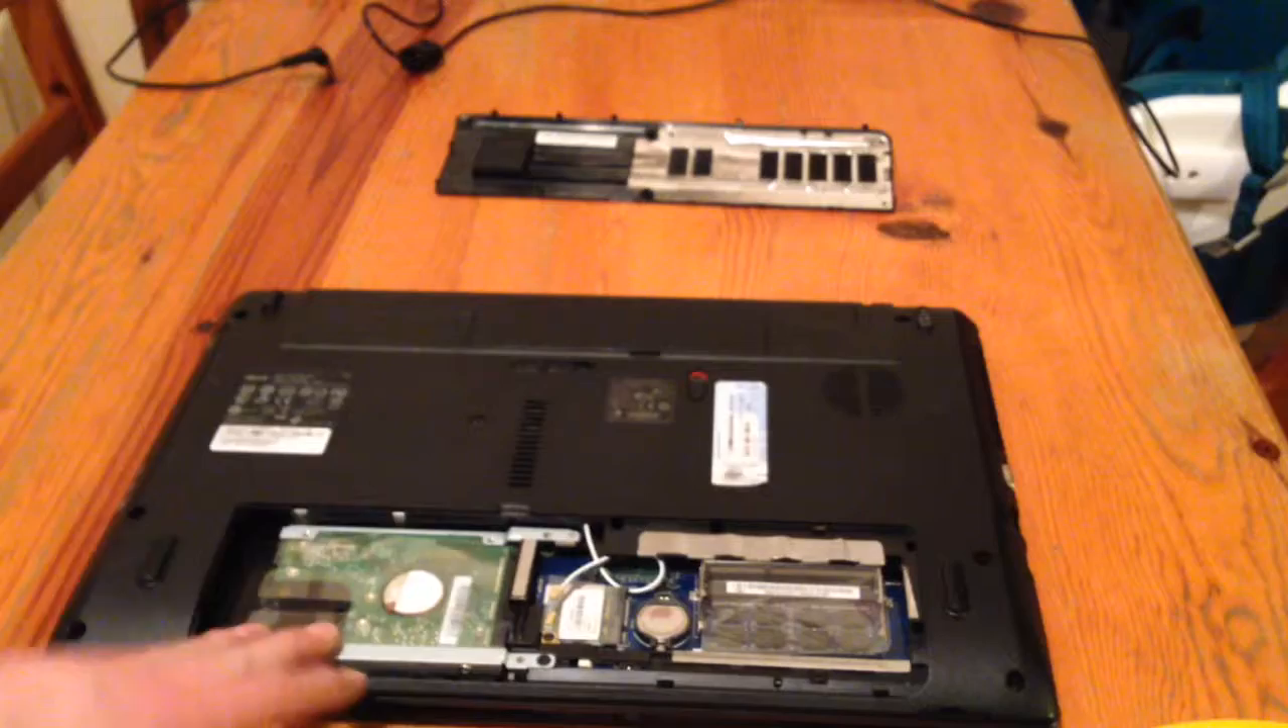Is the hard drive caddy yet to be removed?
Yes.